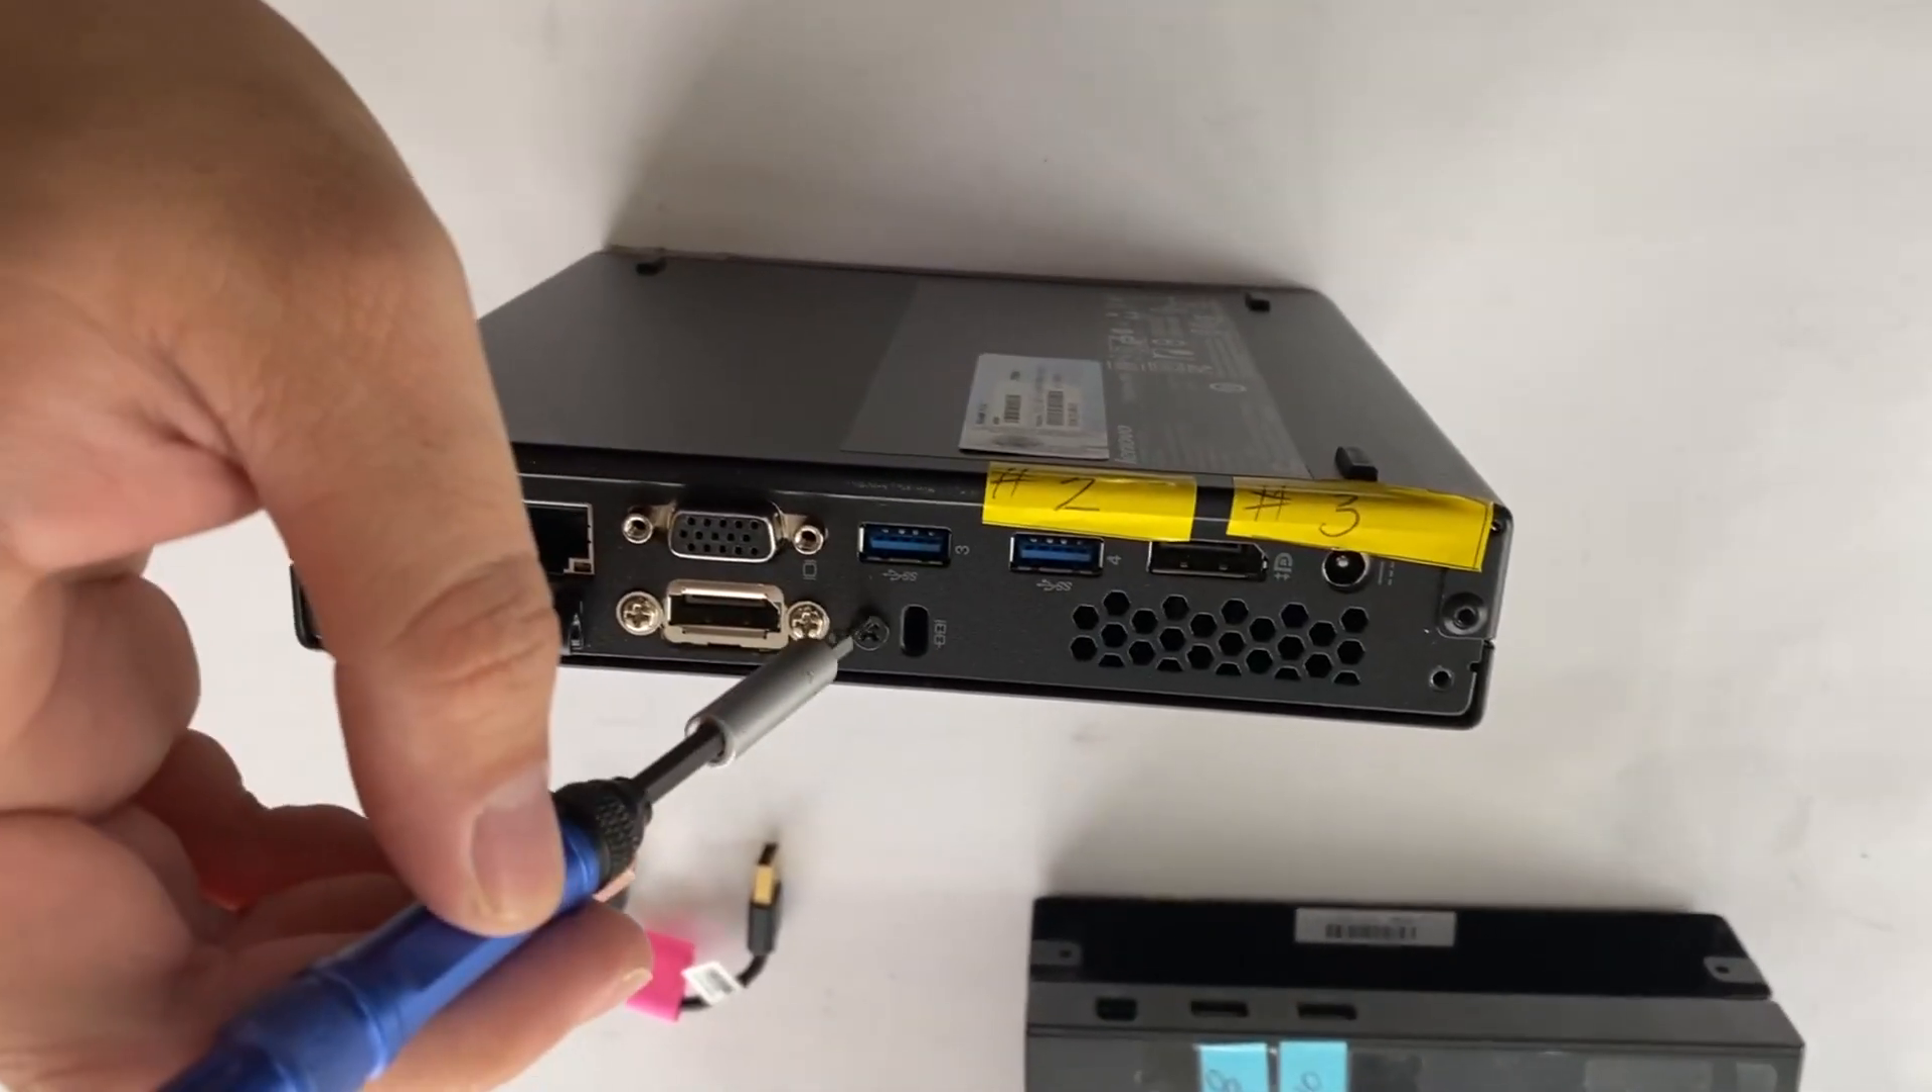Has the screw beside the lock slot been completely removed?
No.